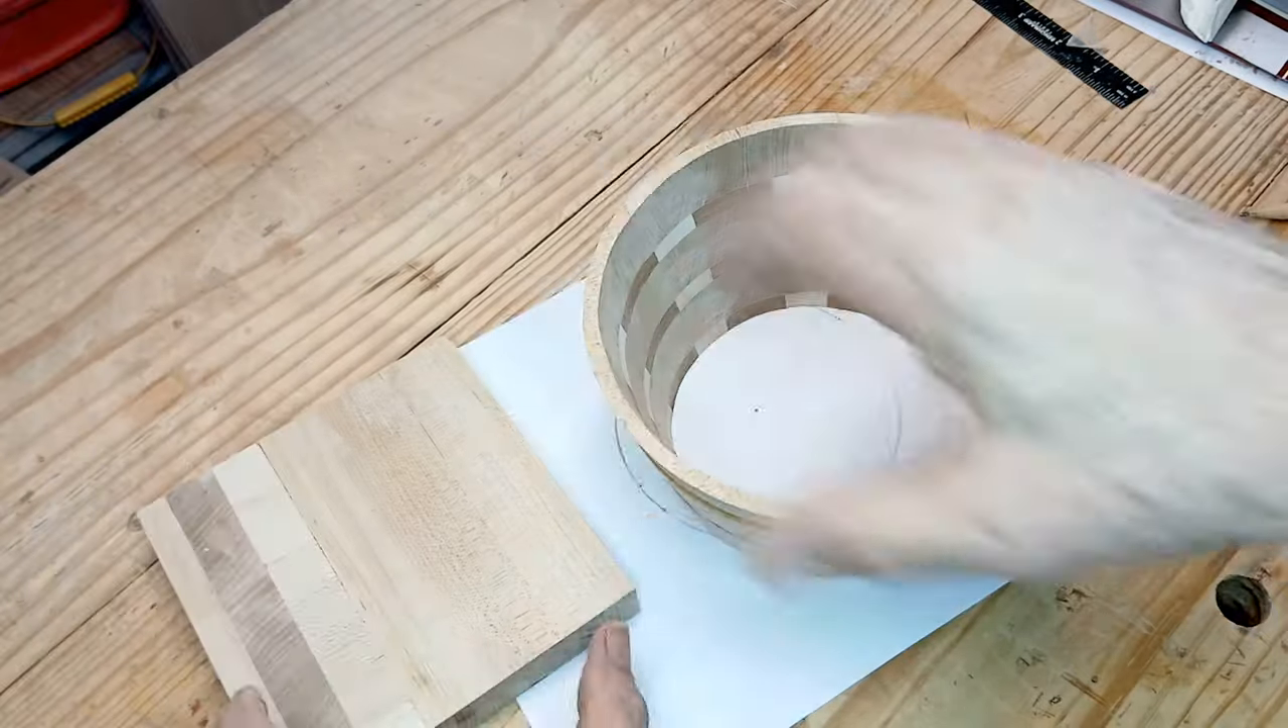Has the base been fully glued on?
No.